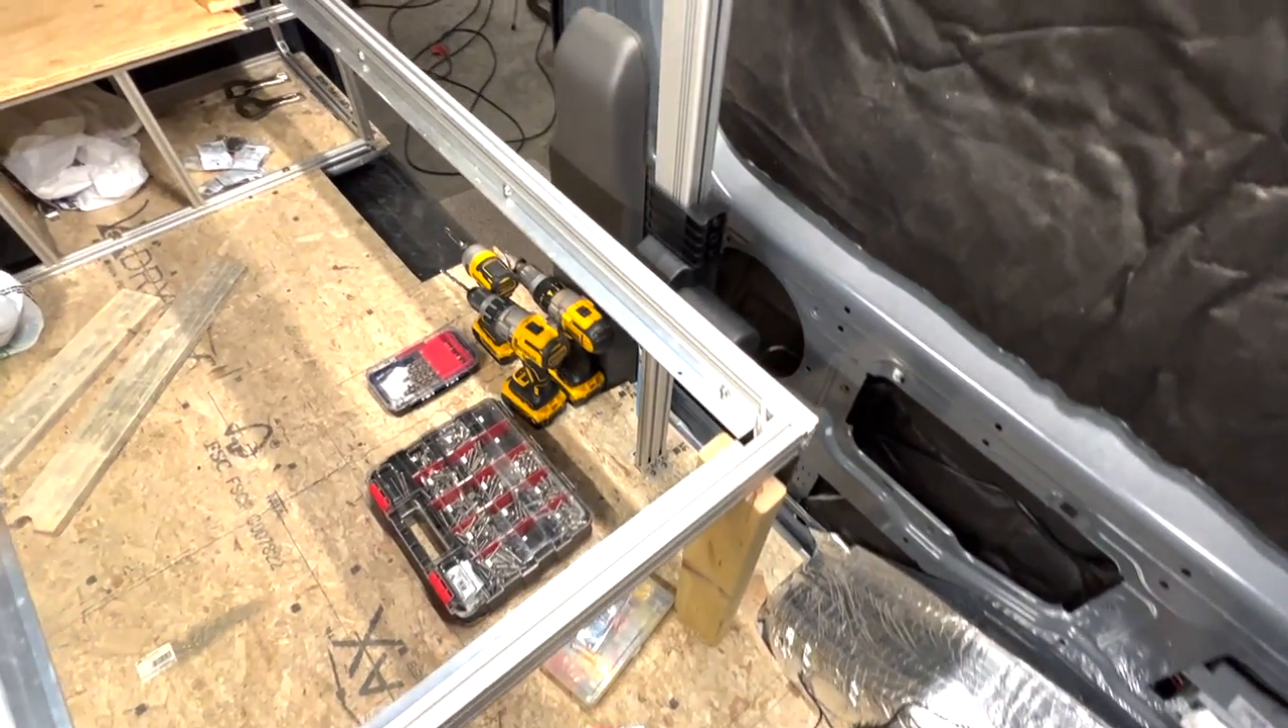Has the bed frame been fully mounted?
No.